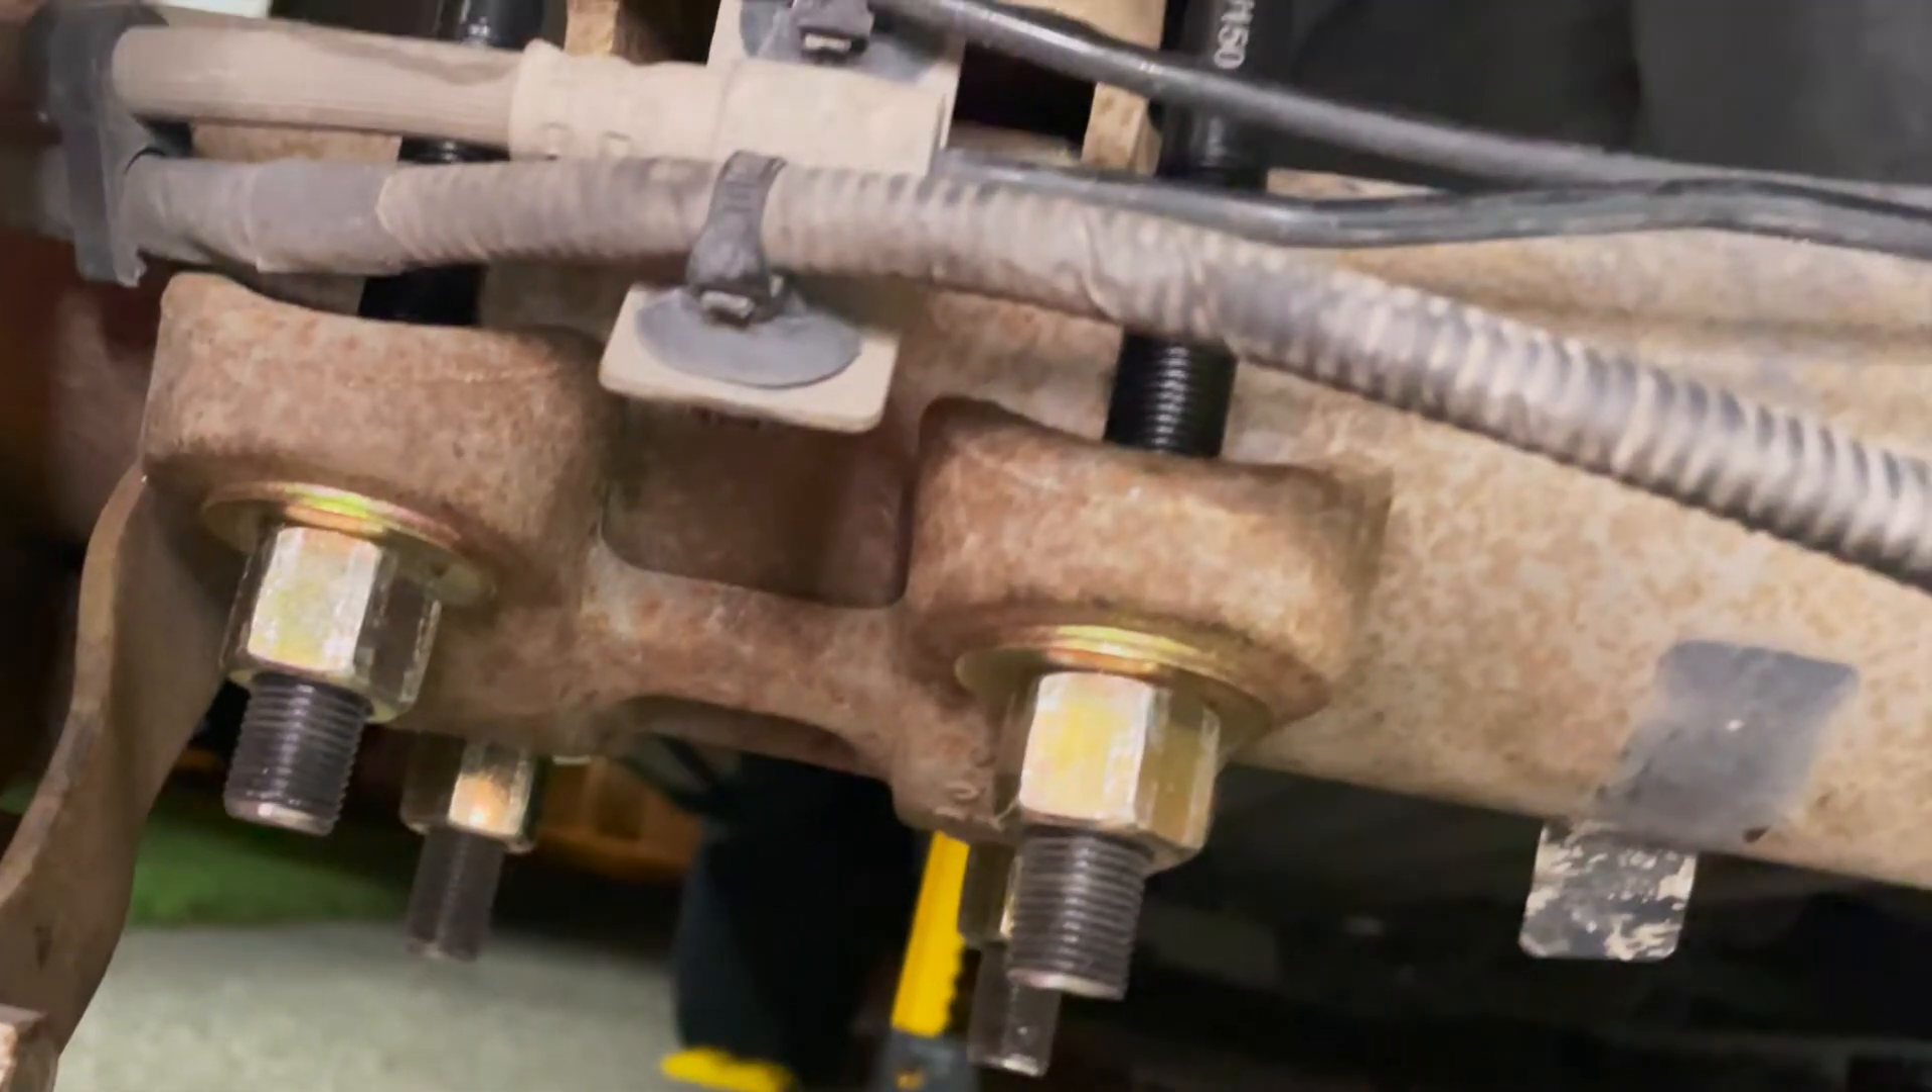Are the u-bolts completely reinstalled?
Yes.